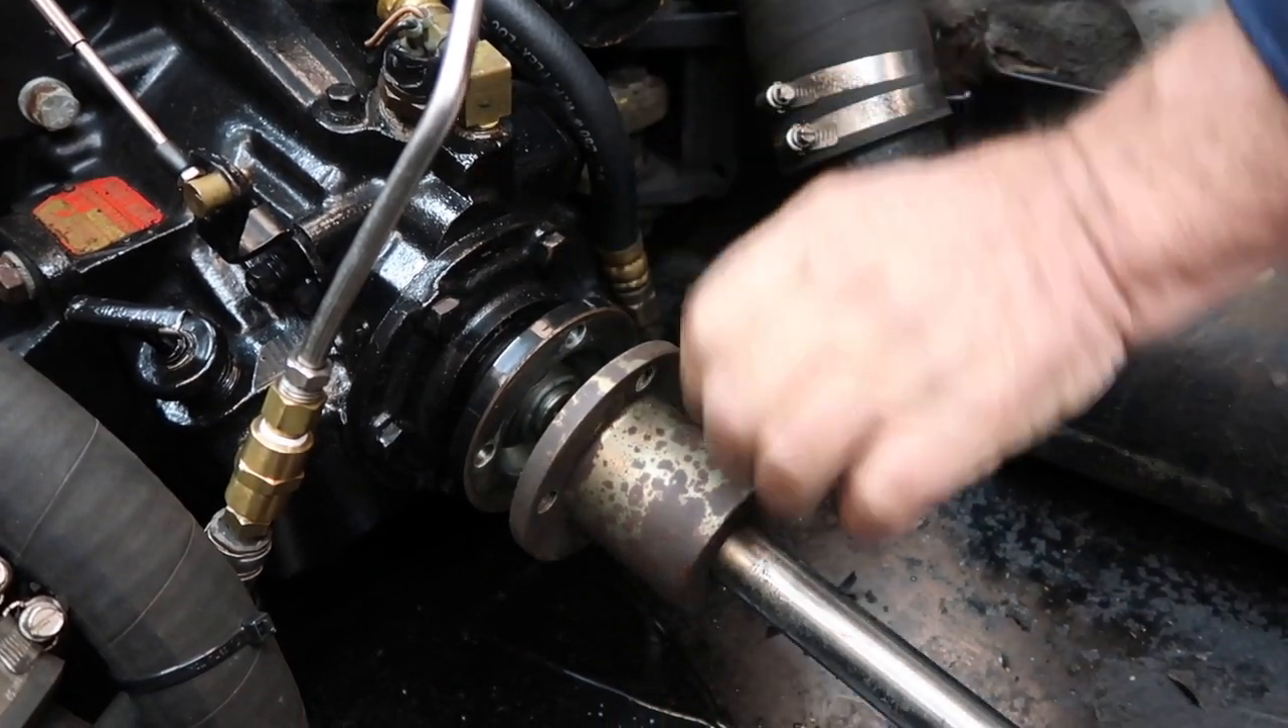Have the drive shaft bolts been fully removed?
Yes.